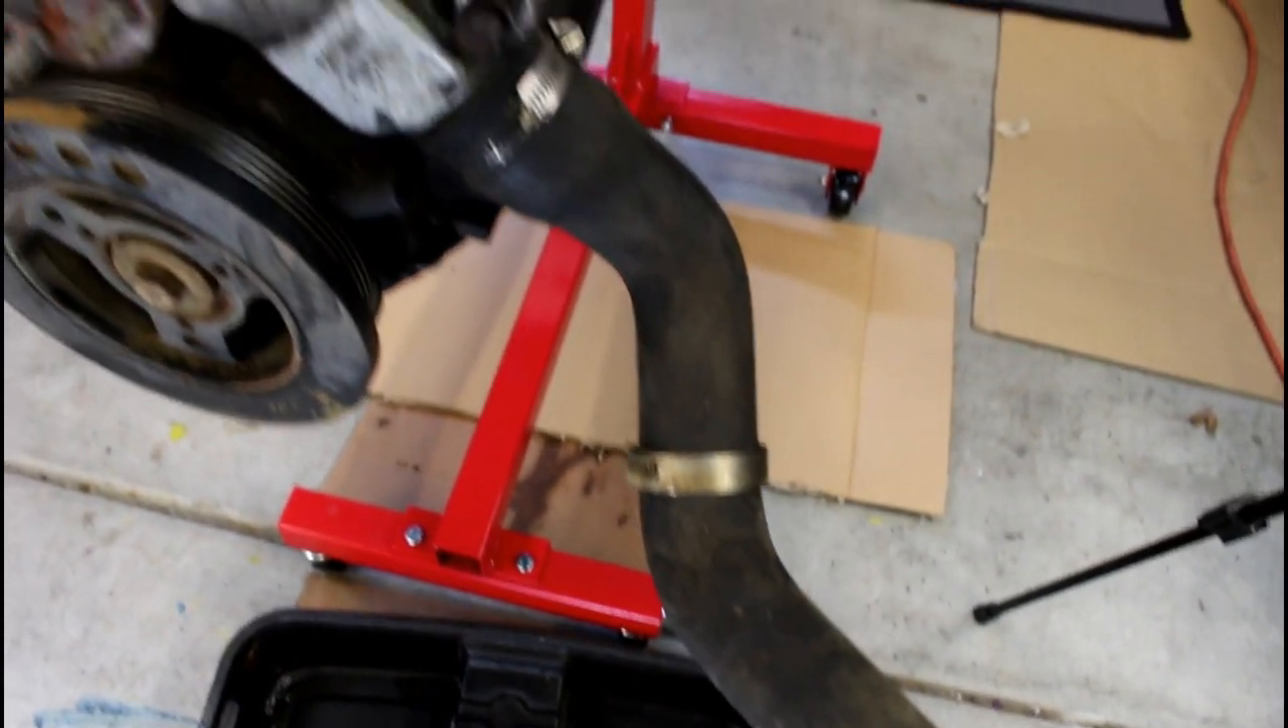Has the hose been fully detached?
No.